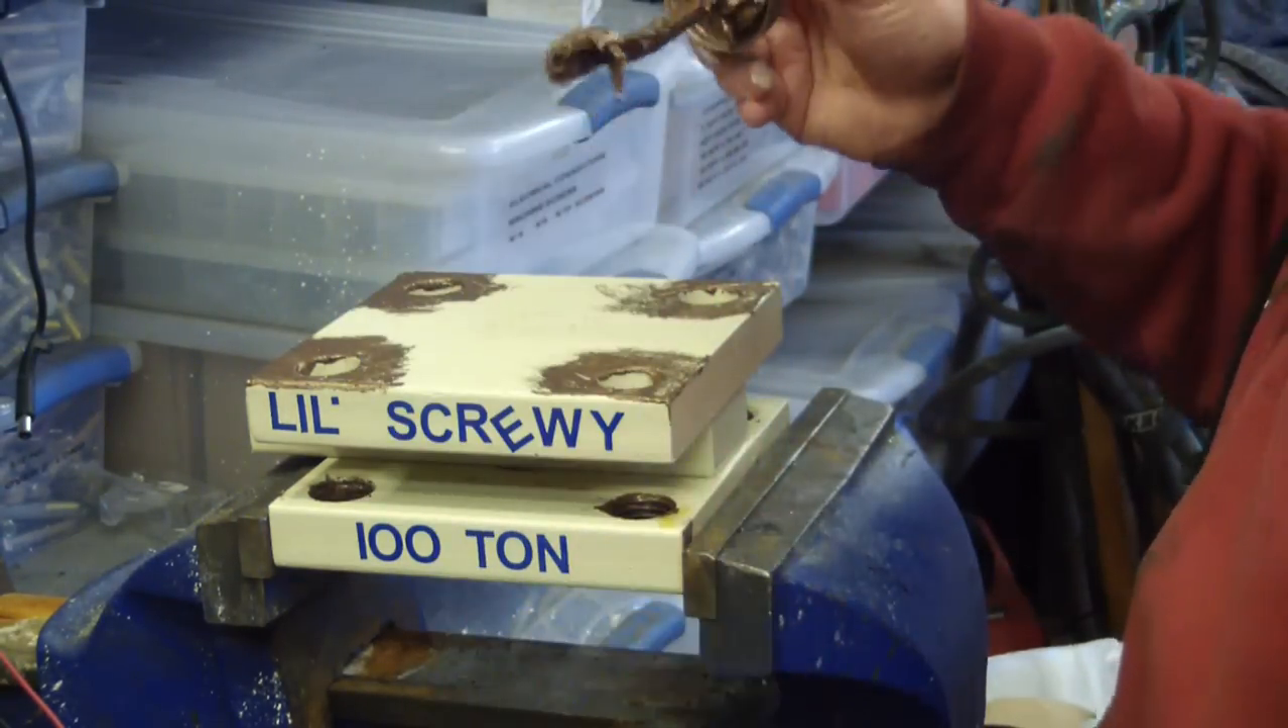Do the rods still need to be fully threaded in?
Yes.